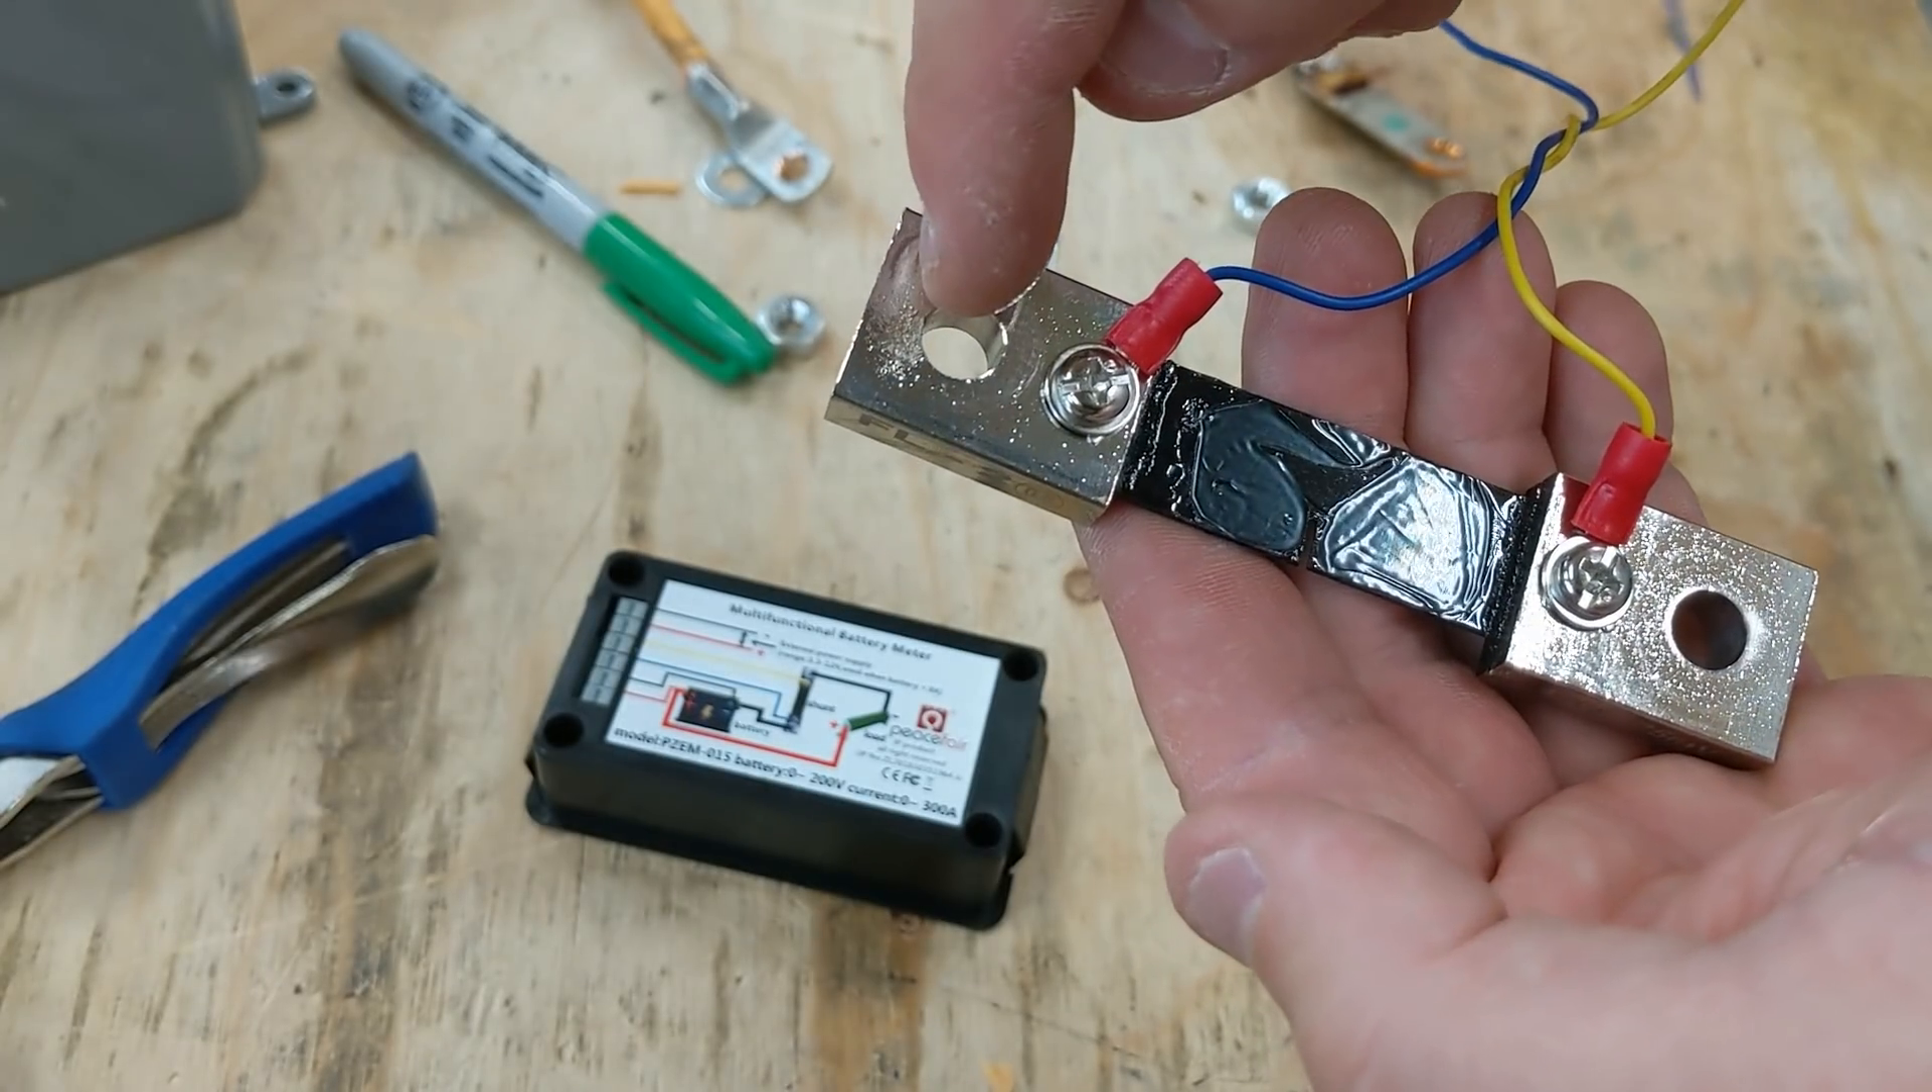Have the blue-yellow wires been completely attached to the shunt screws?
Yes.